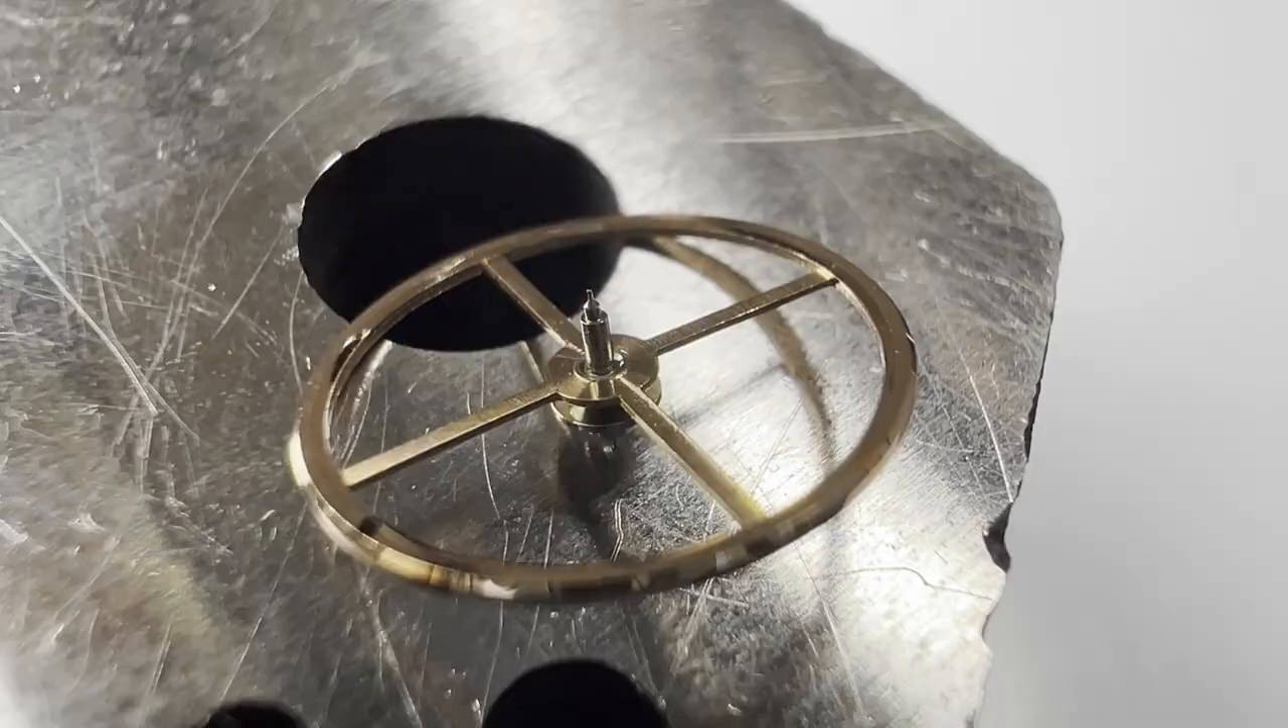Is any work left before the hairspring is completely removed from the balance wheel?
No.